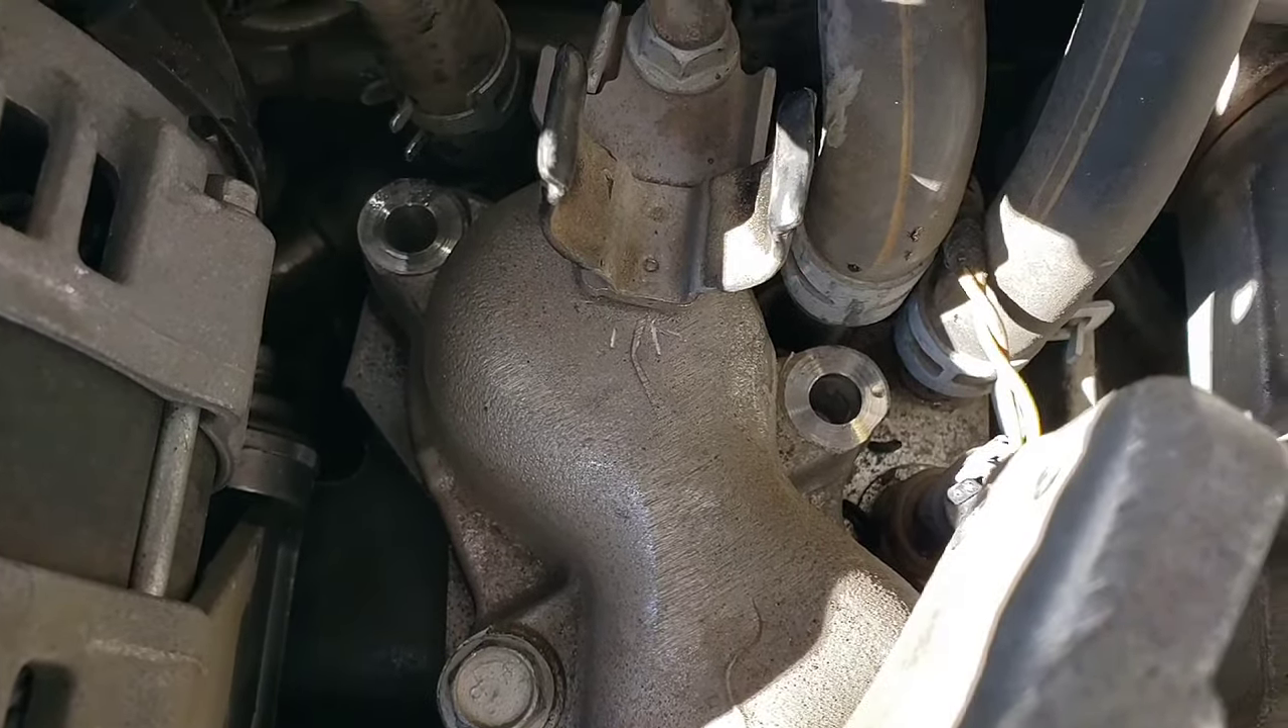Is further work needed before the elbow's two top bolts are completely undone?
No.